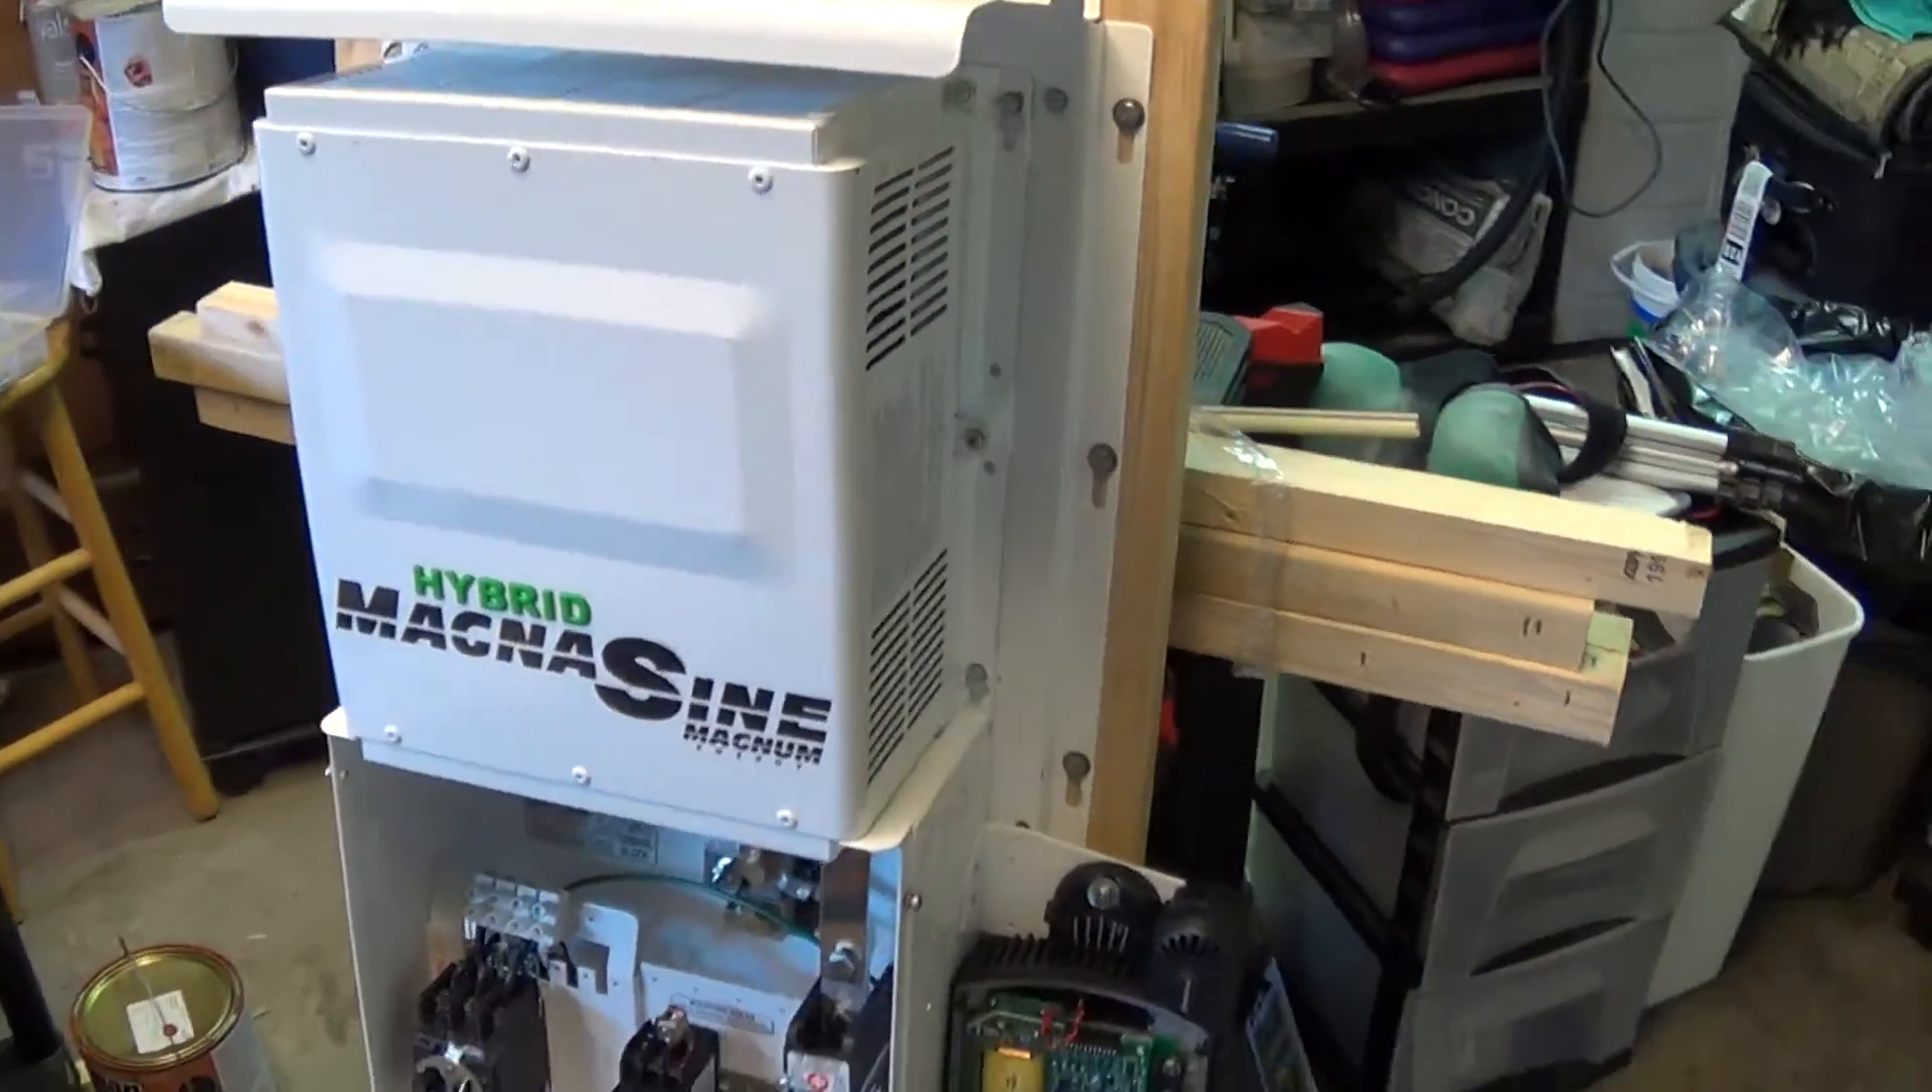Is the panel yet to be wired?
Yes.